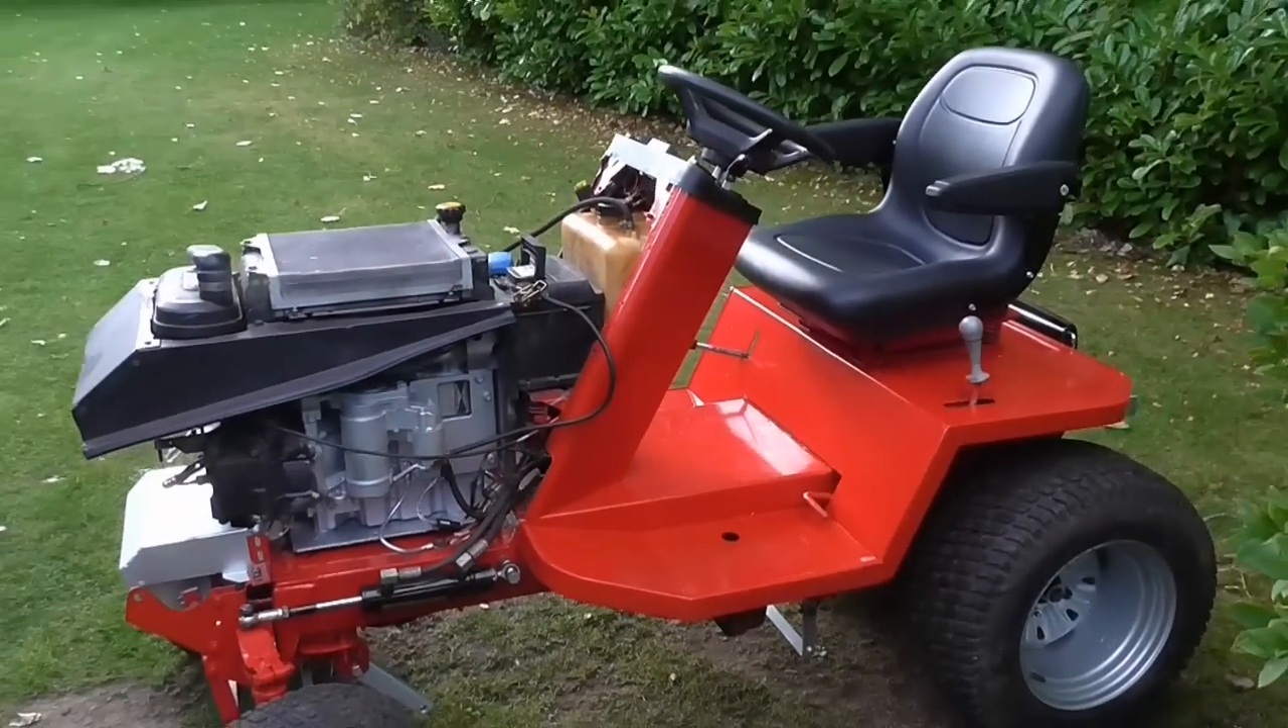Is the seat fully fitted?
Yes.